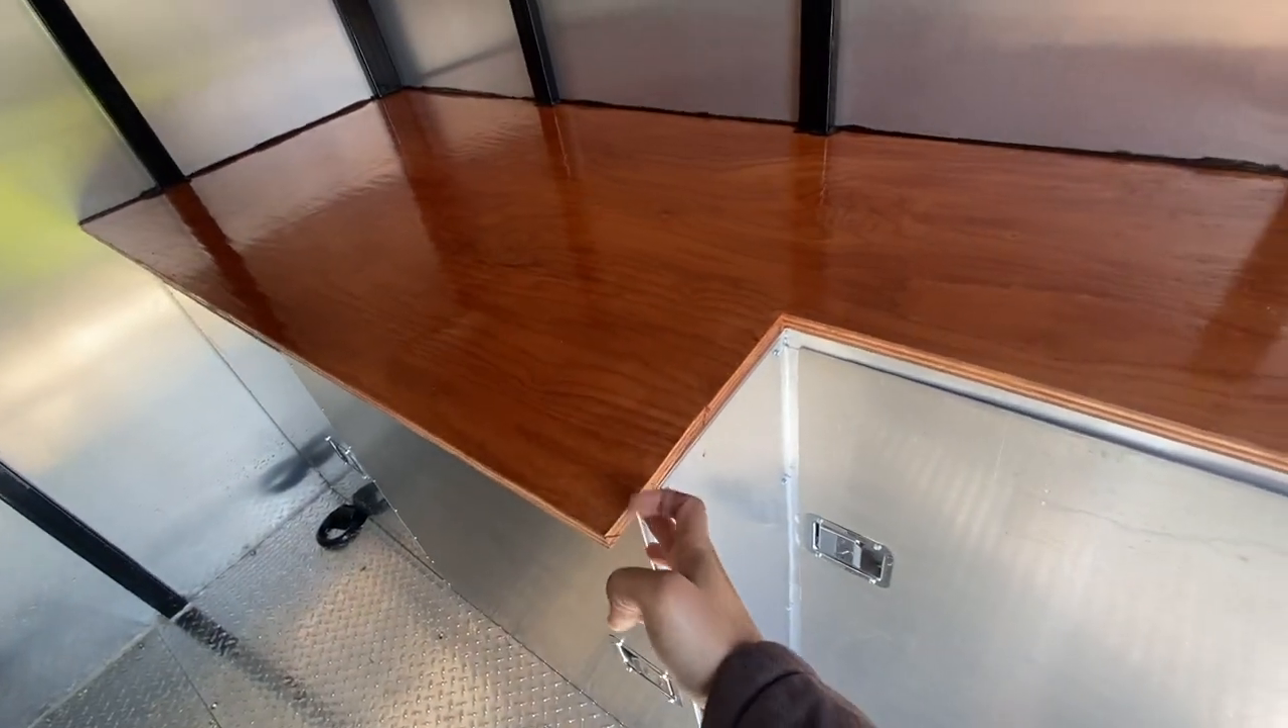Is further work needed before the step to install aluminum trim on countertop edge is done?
Yes.